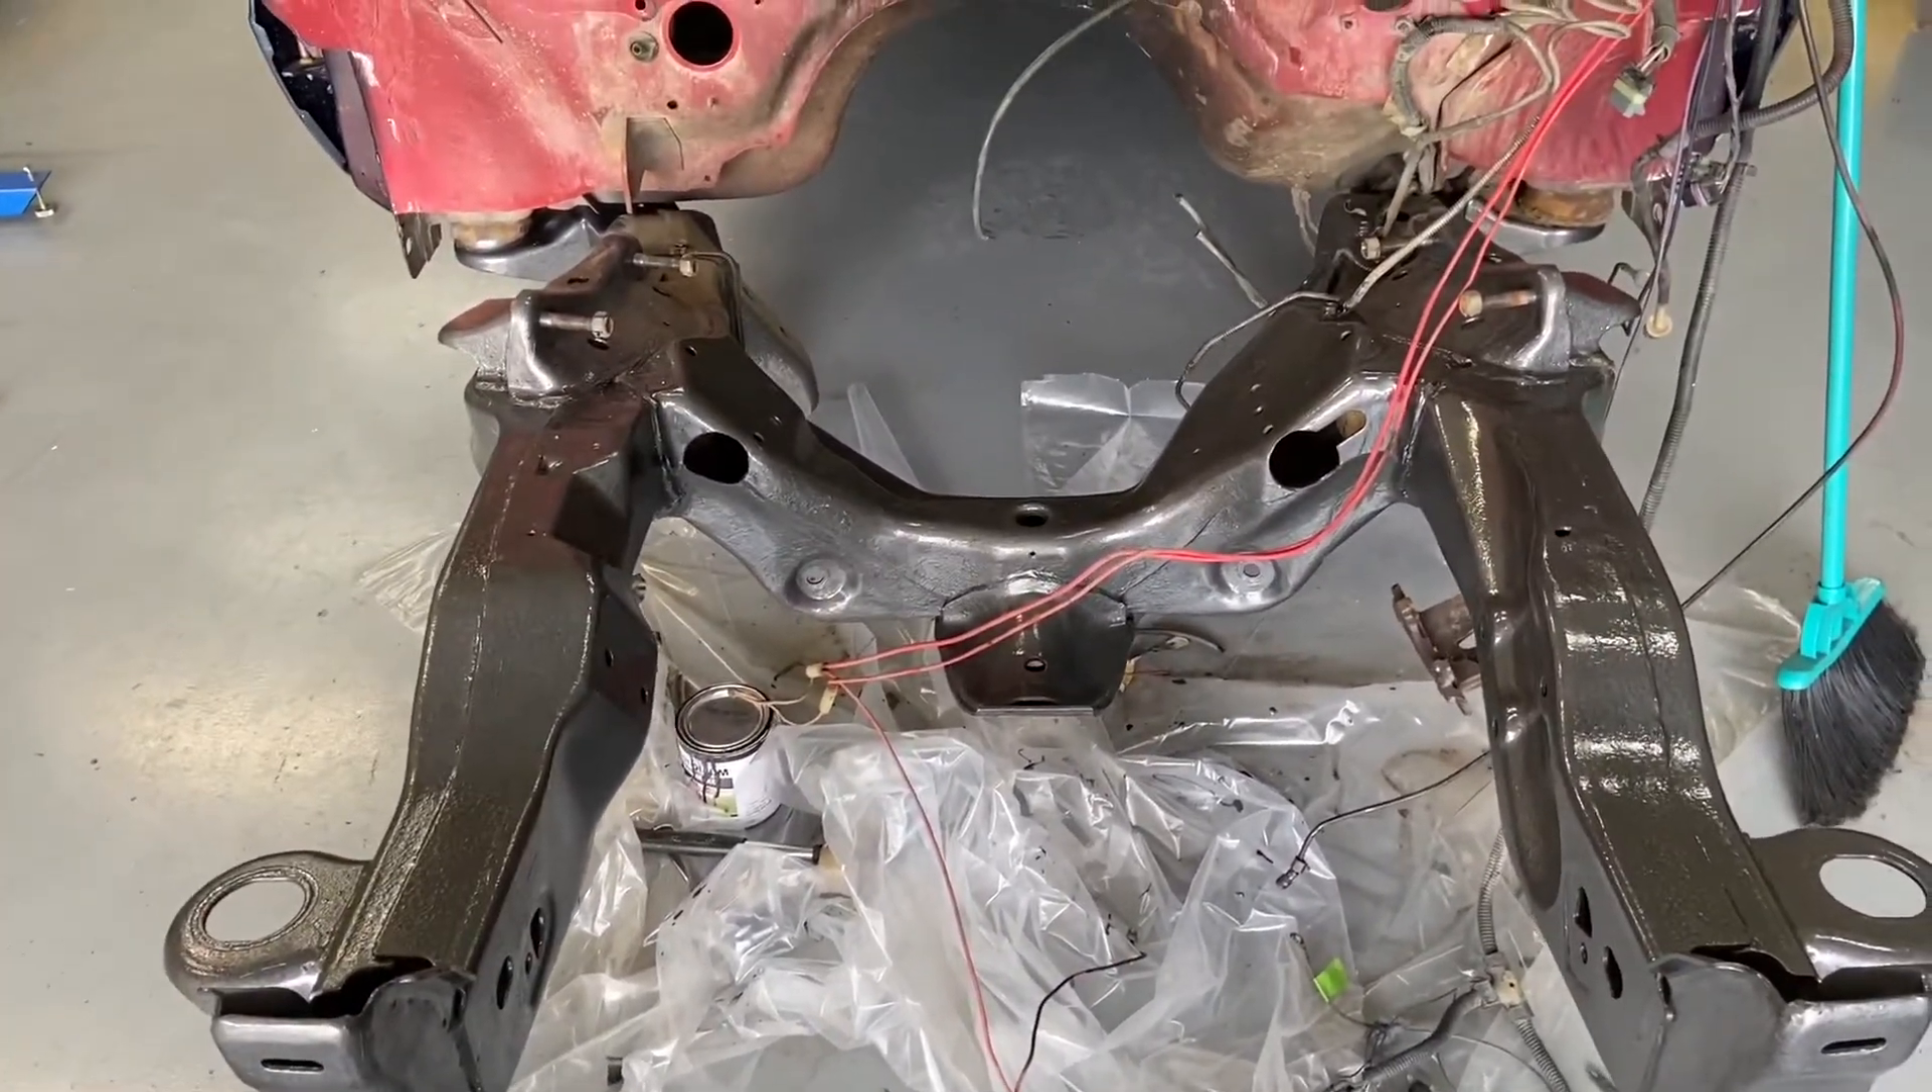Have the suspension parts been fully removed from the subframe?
Yes.